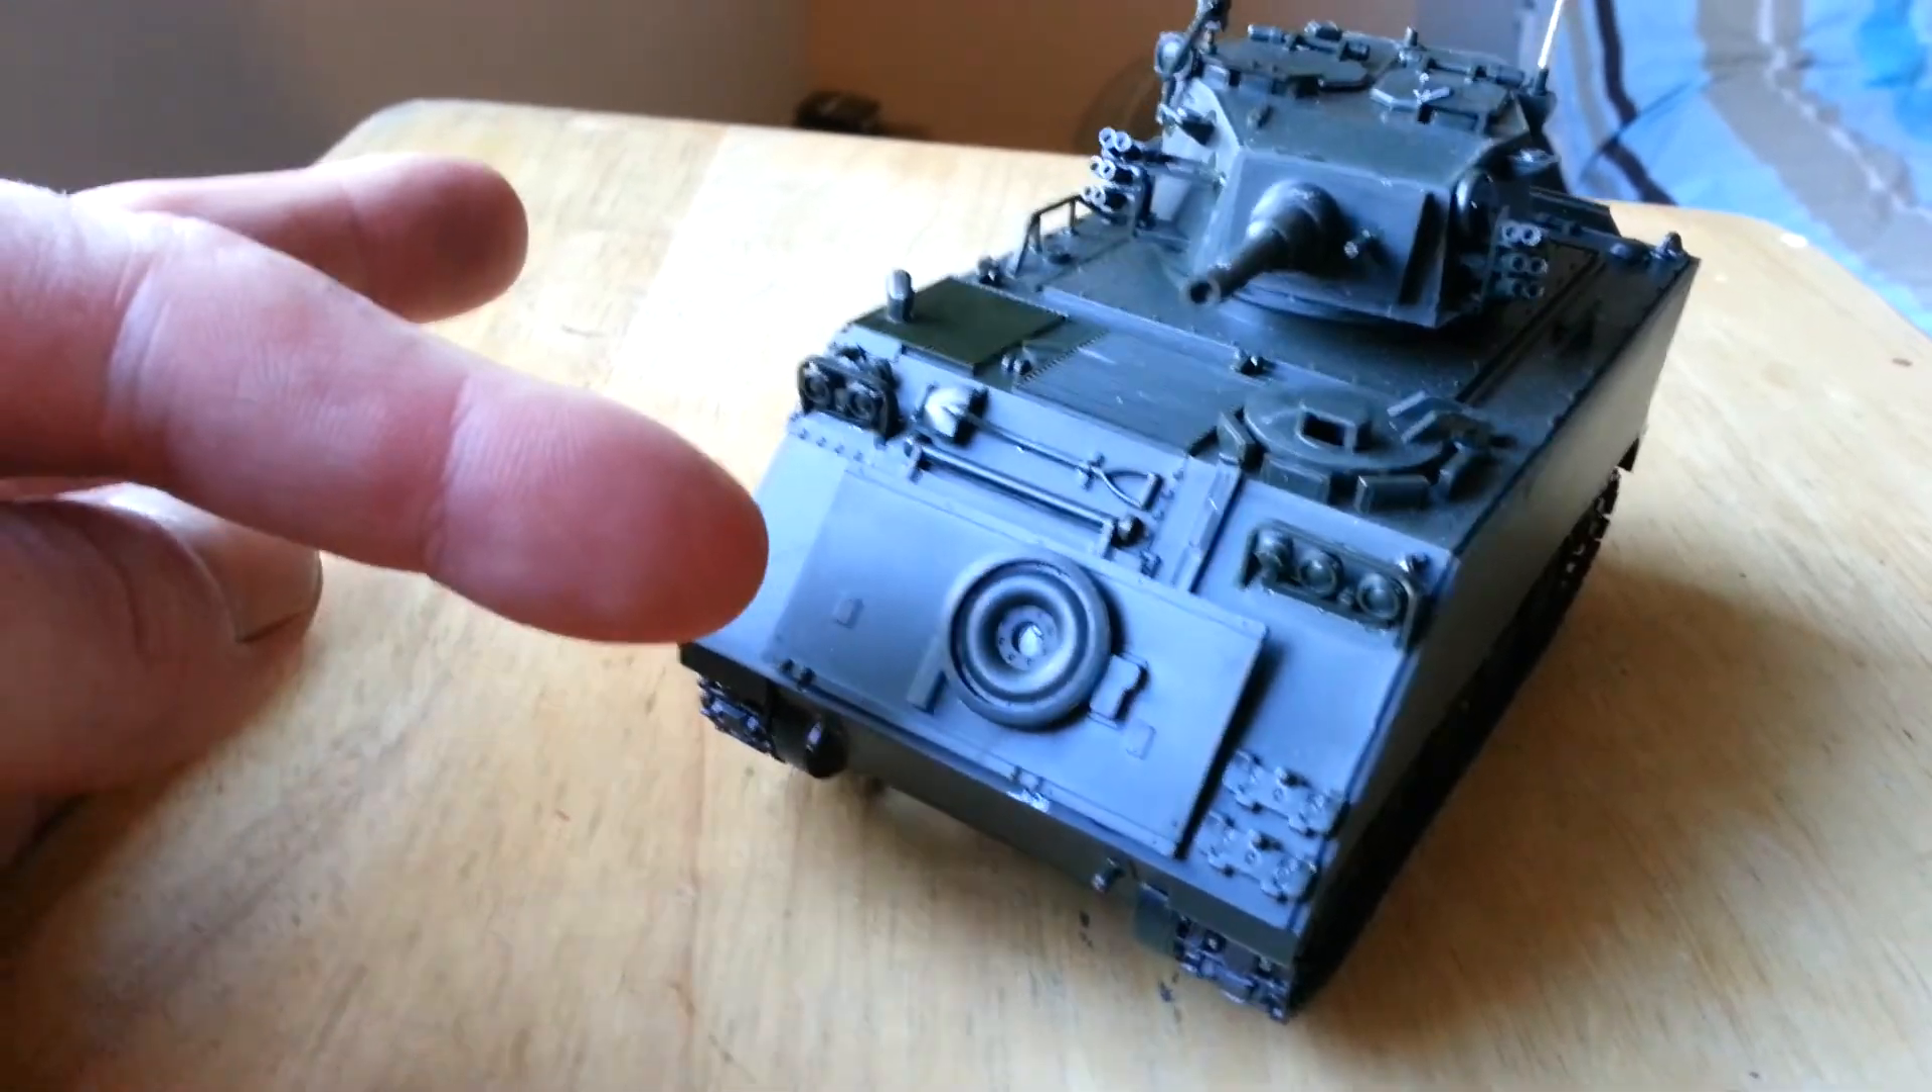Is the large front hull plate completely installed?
Yes.